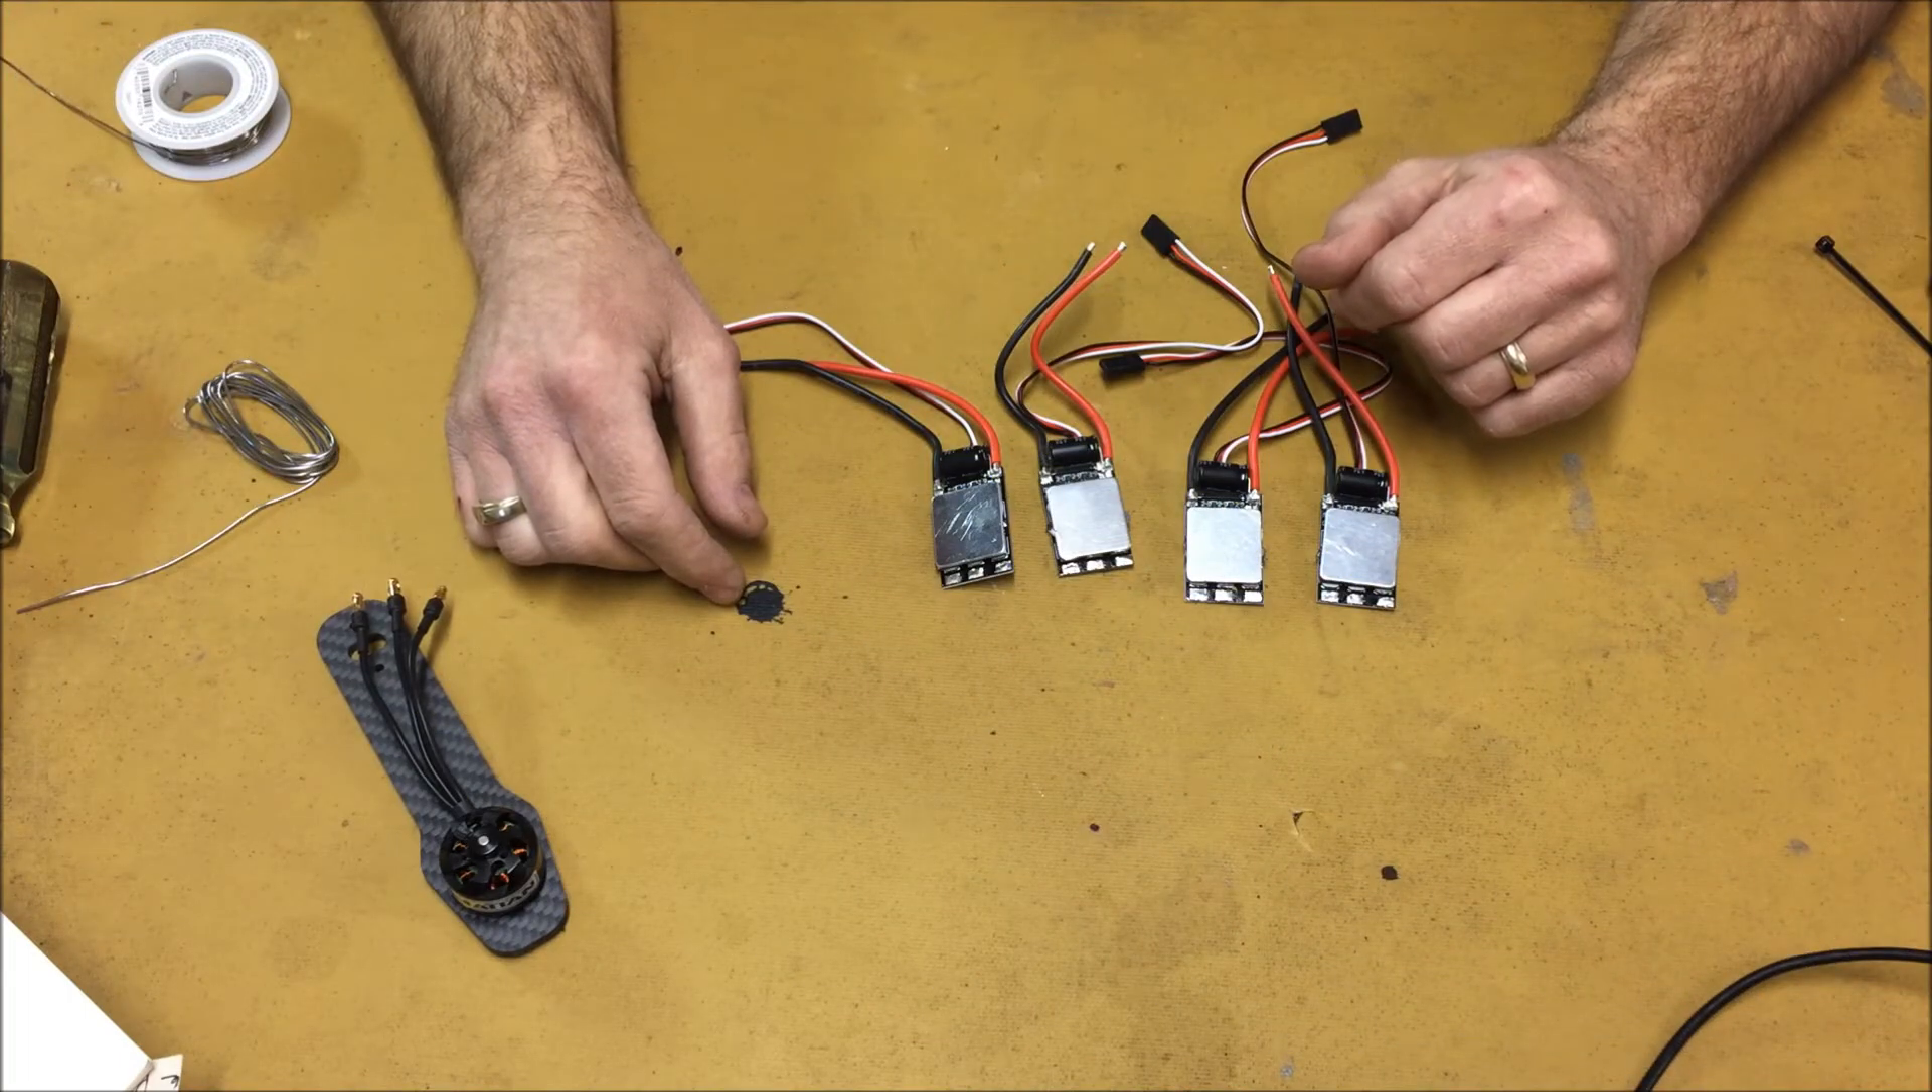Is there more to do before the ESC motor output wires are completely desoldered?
No.